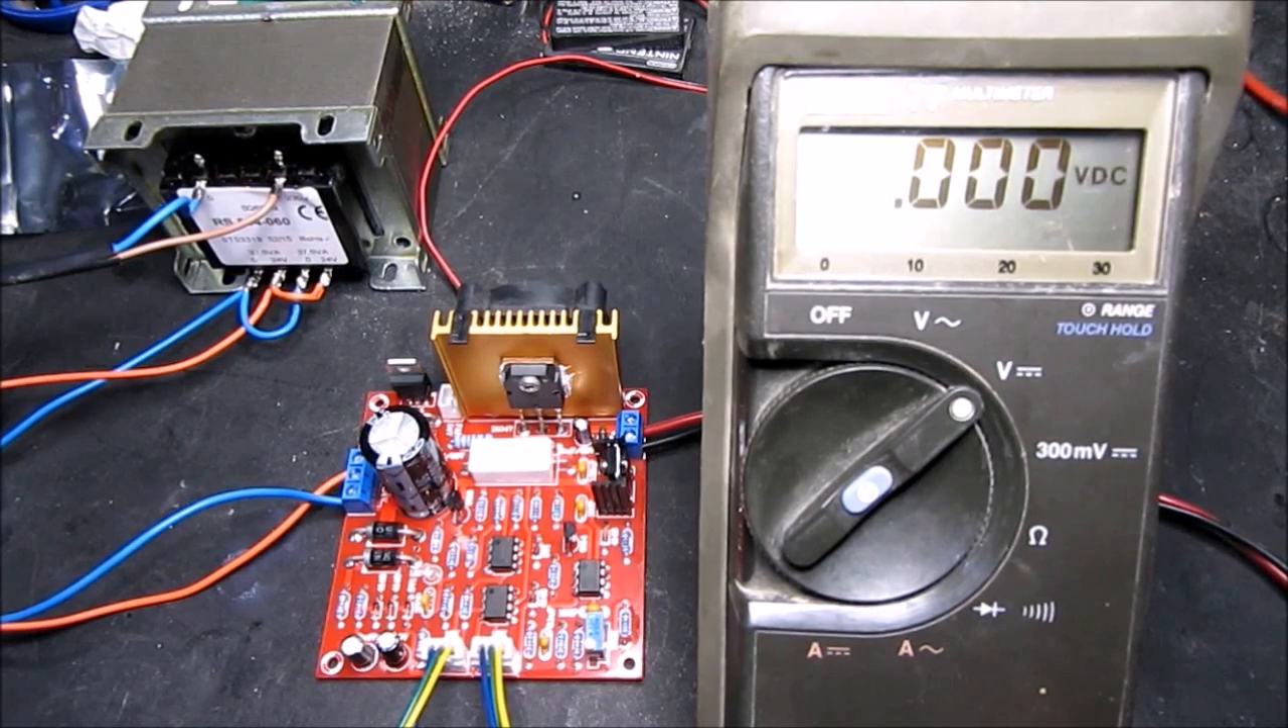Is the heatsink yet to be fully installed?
No.